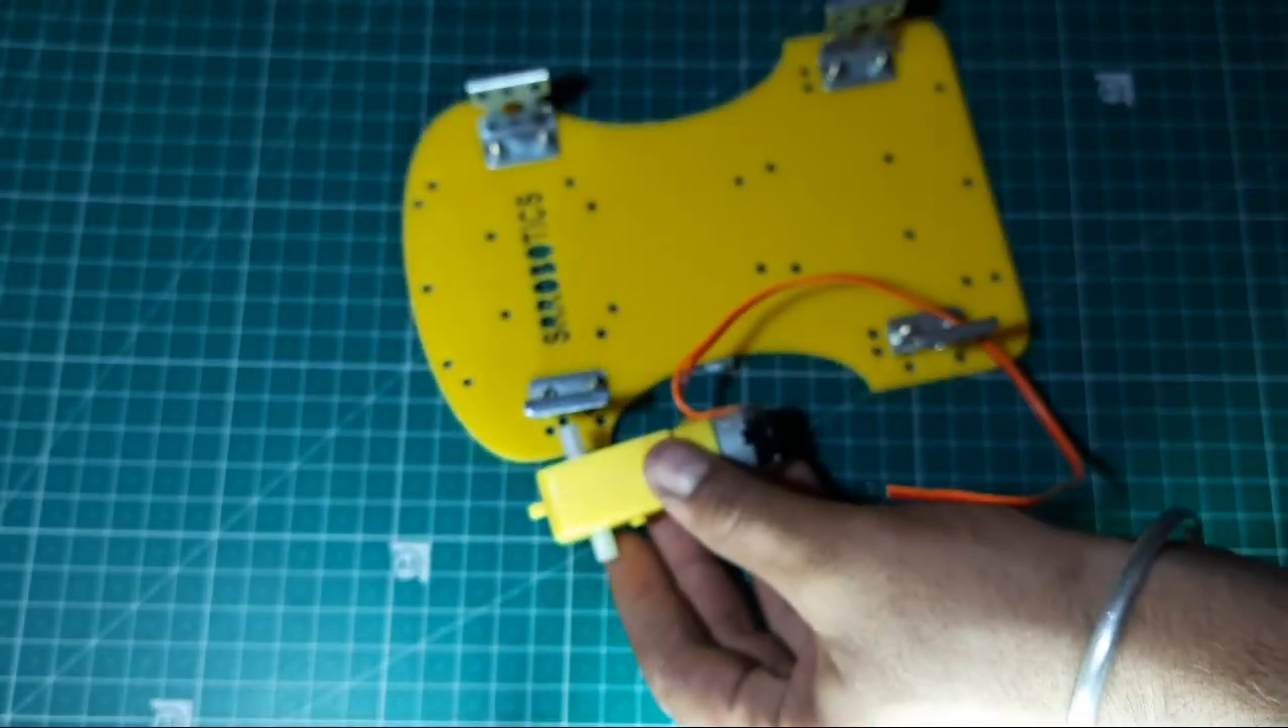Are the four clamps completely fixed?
Yes.